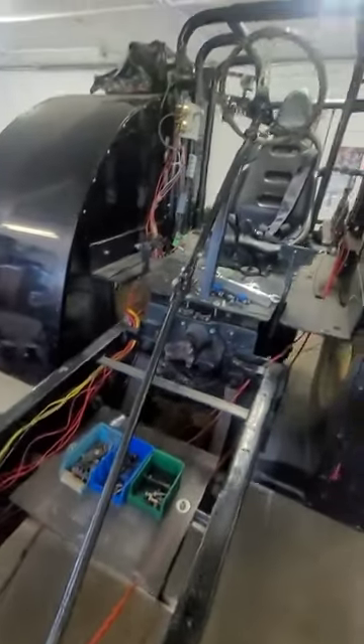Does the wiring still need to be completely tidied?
Yes.